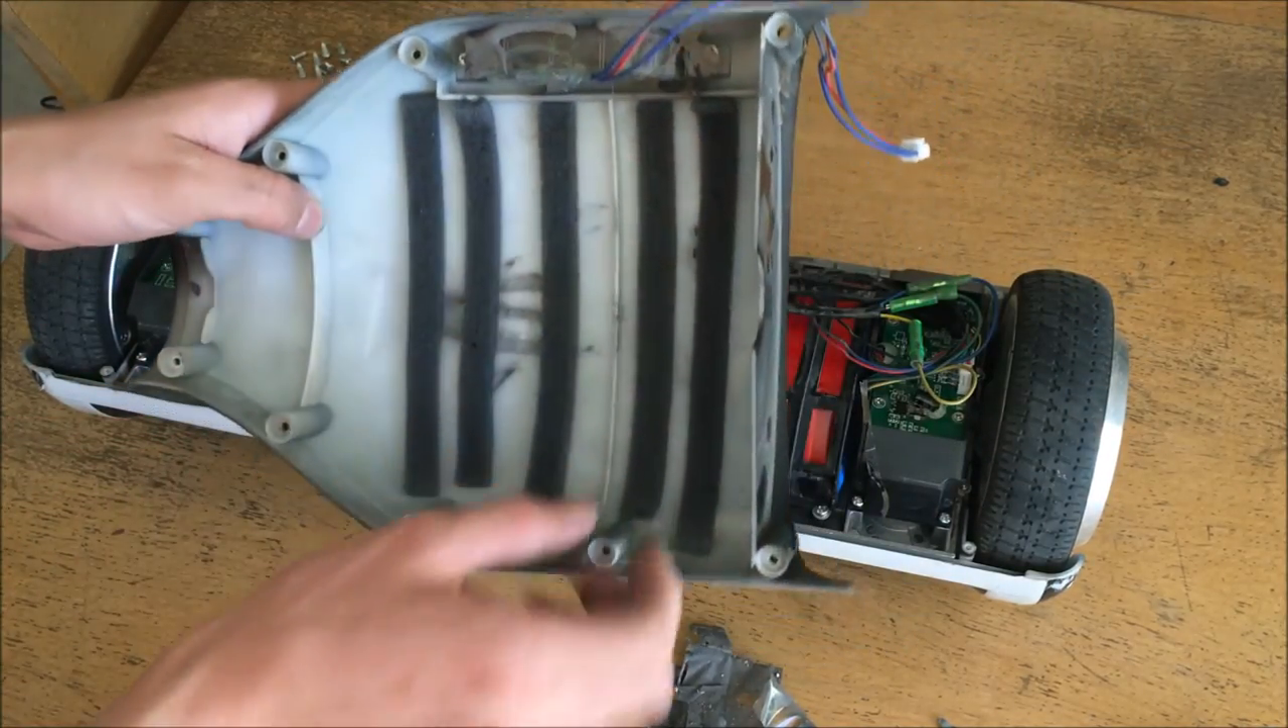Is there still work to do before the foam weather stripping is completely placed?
No.